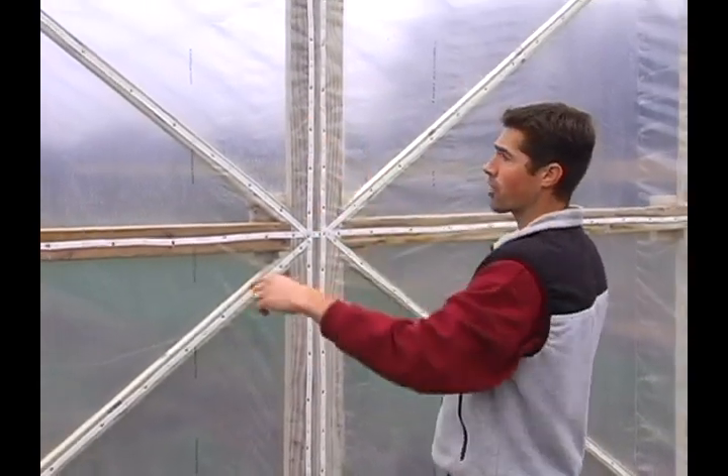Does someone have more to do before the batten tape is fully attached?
No.